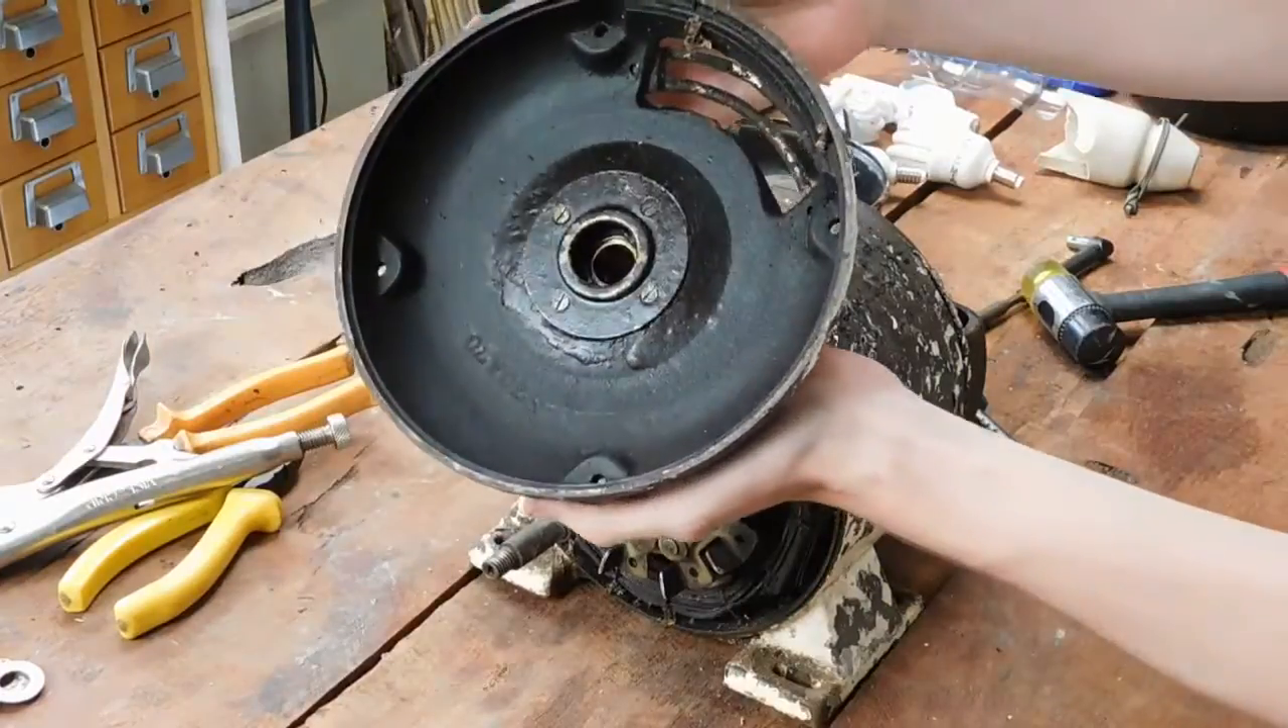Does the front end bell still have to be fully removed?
No.